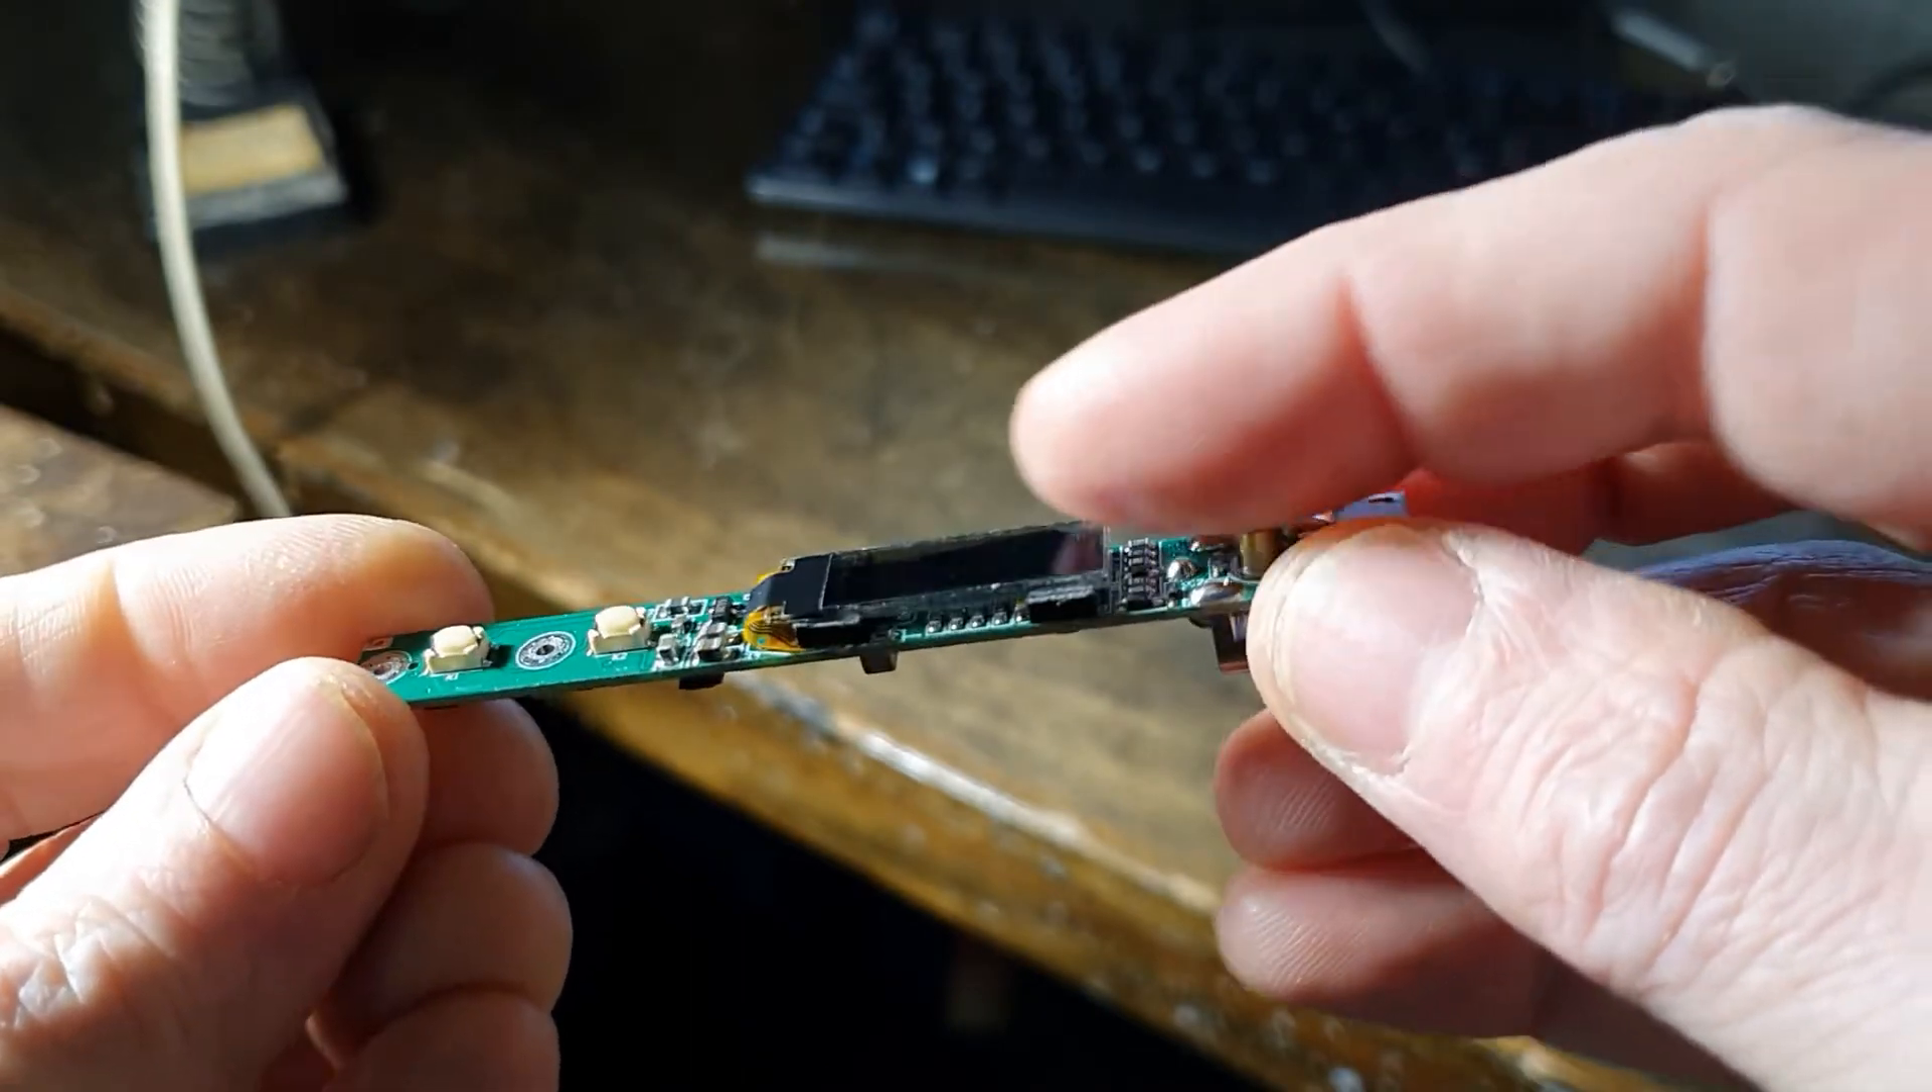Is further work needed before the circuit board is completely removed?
No.